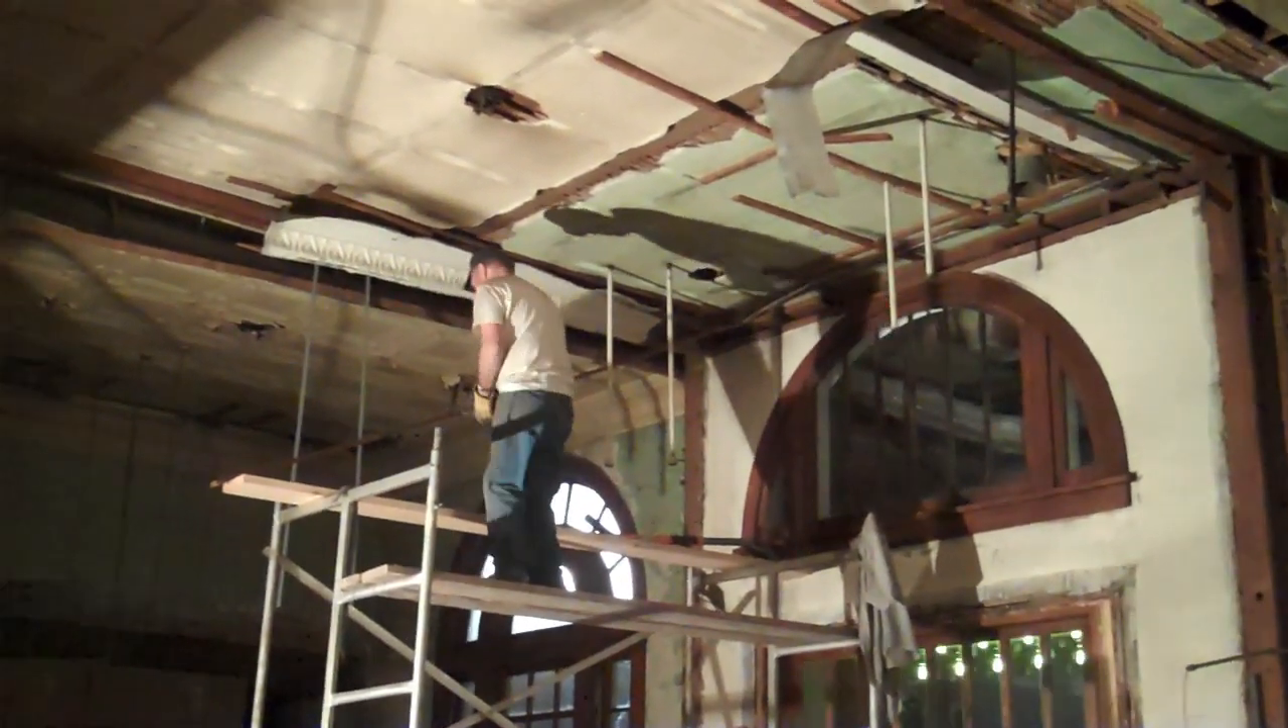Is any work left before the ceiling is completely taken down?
Yes.